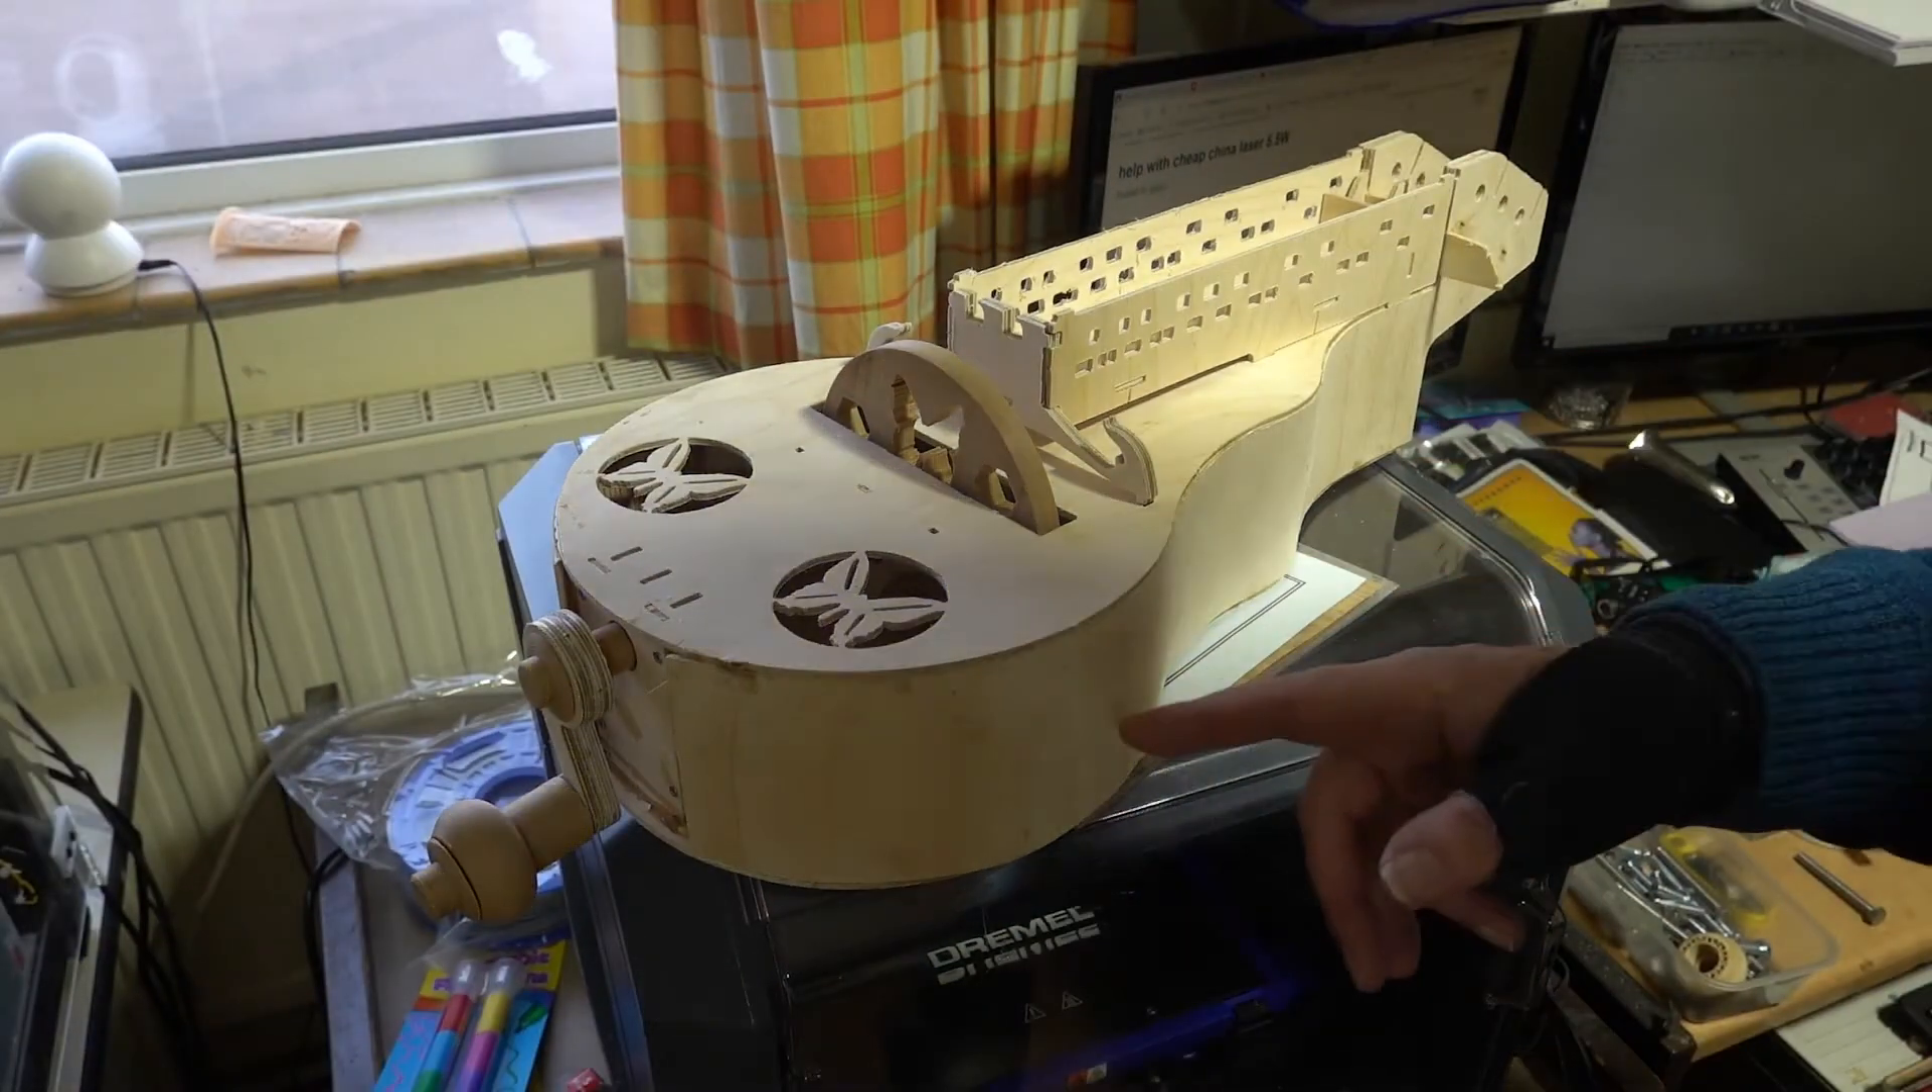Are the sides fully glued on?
Yes.